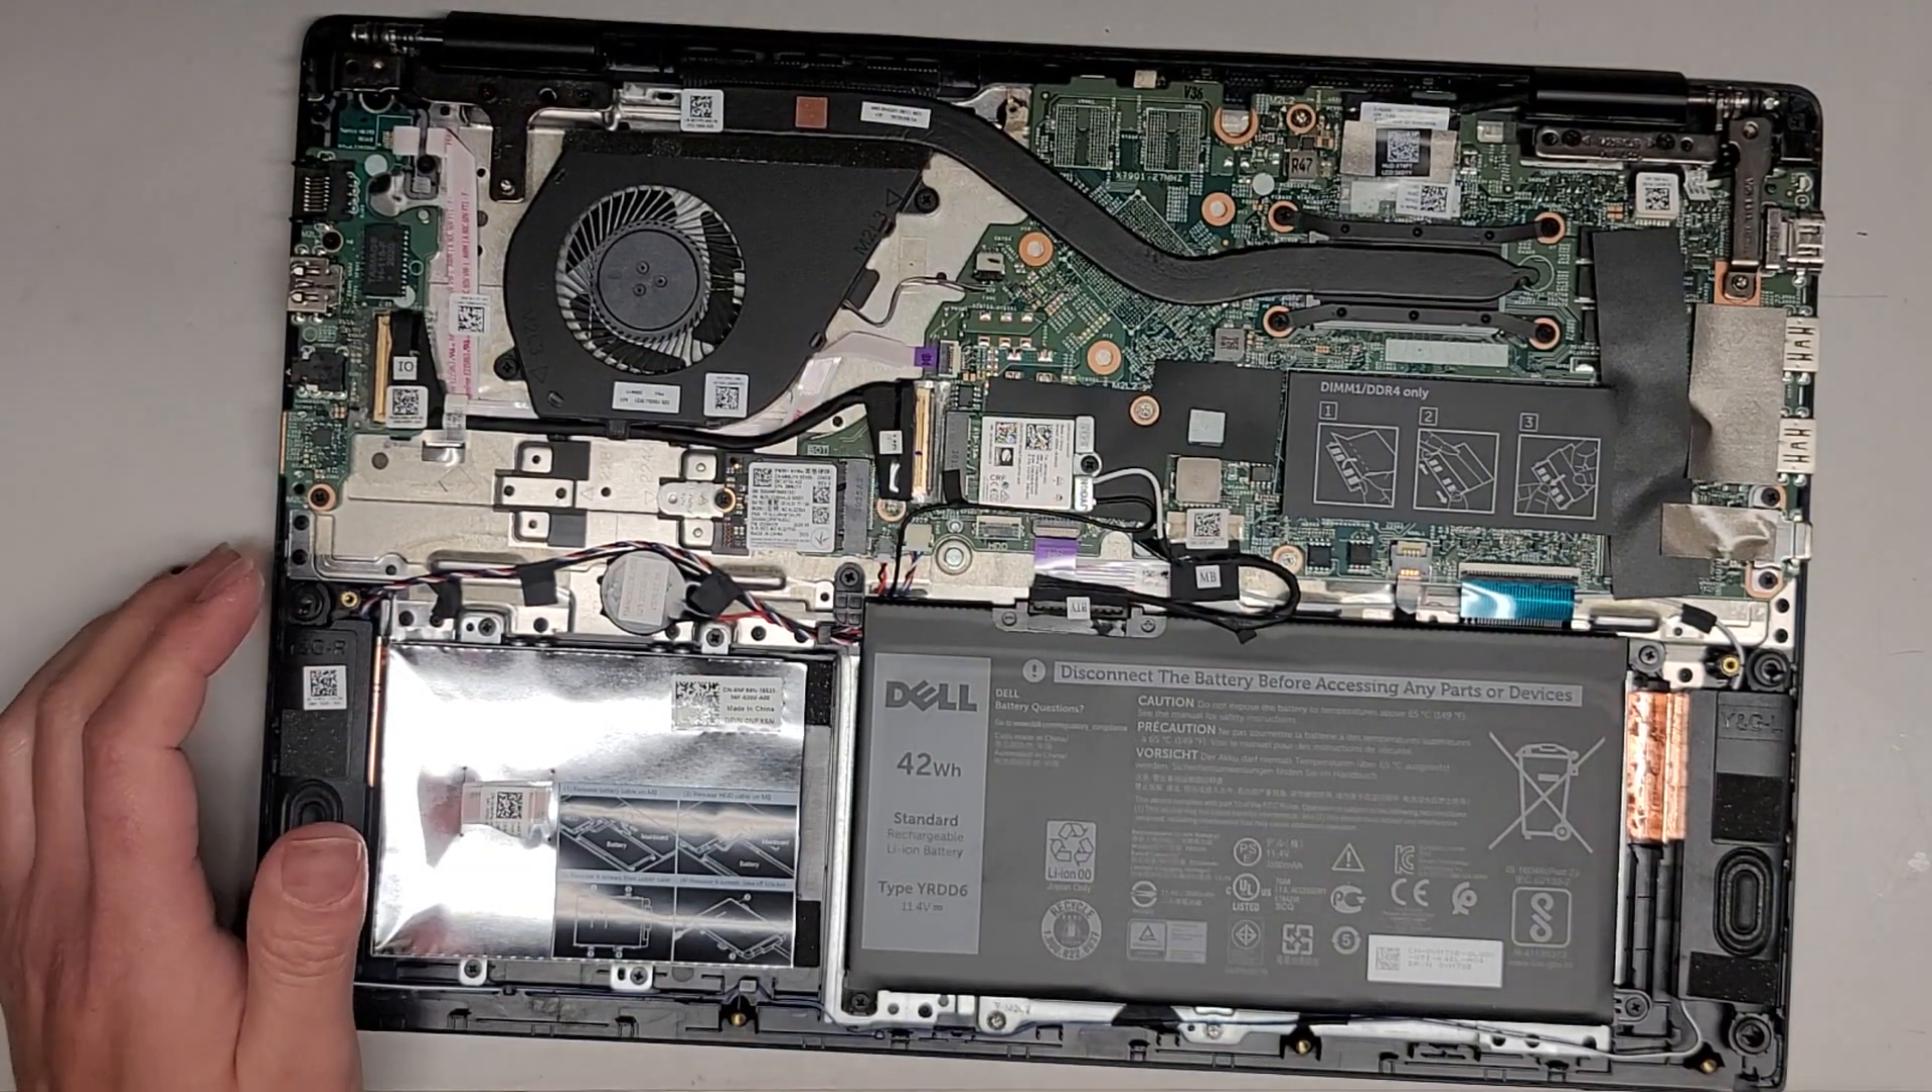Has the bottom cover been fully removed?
Yes.